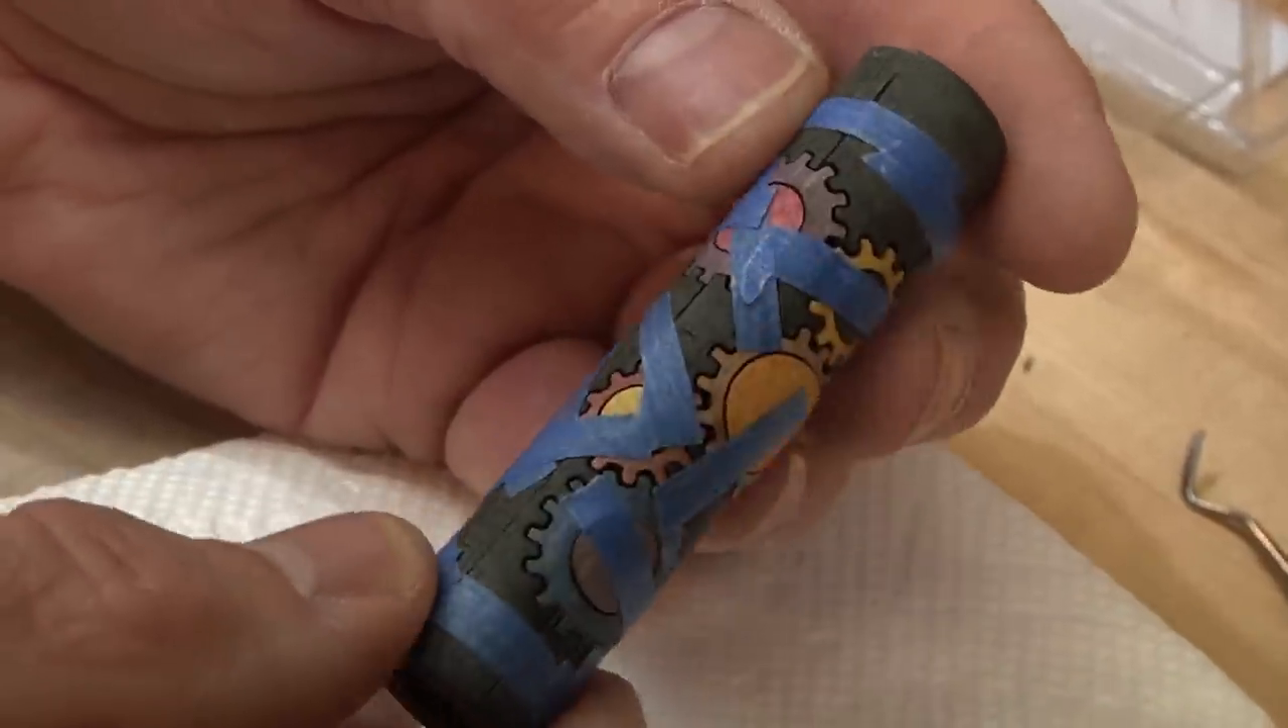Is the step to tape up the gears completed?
Yes.